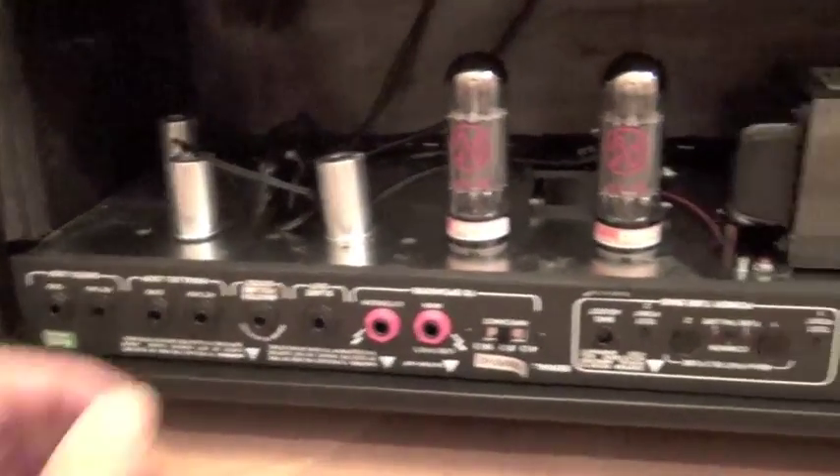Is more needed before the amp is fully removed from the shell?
Yes.